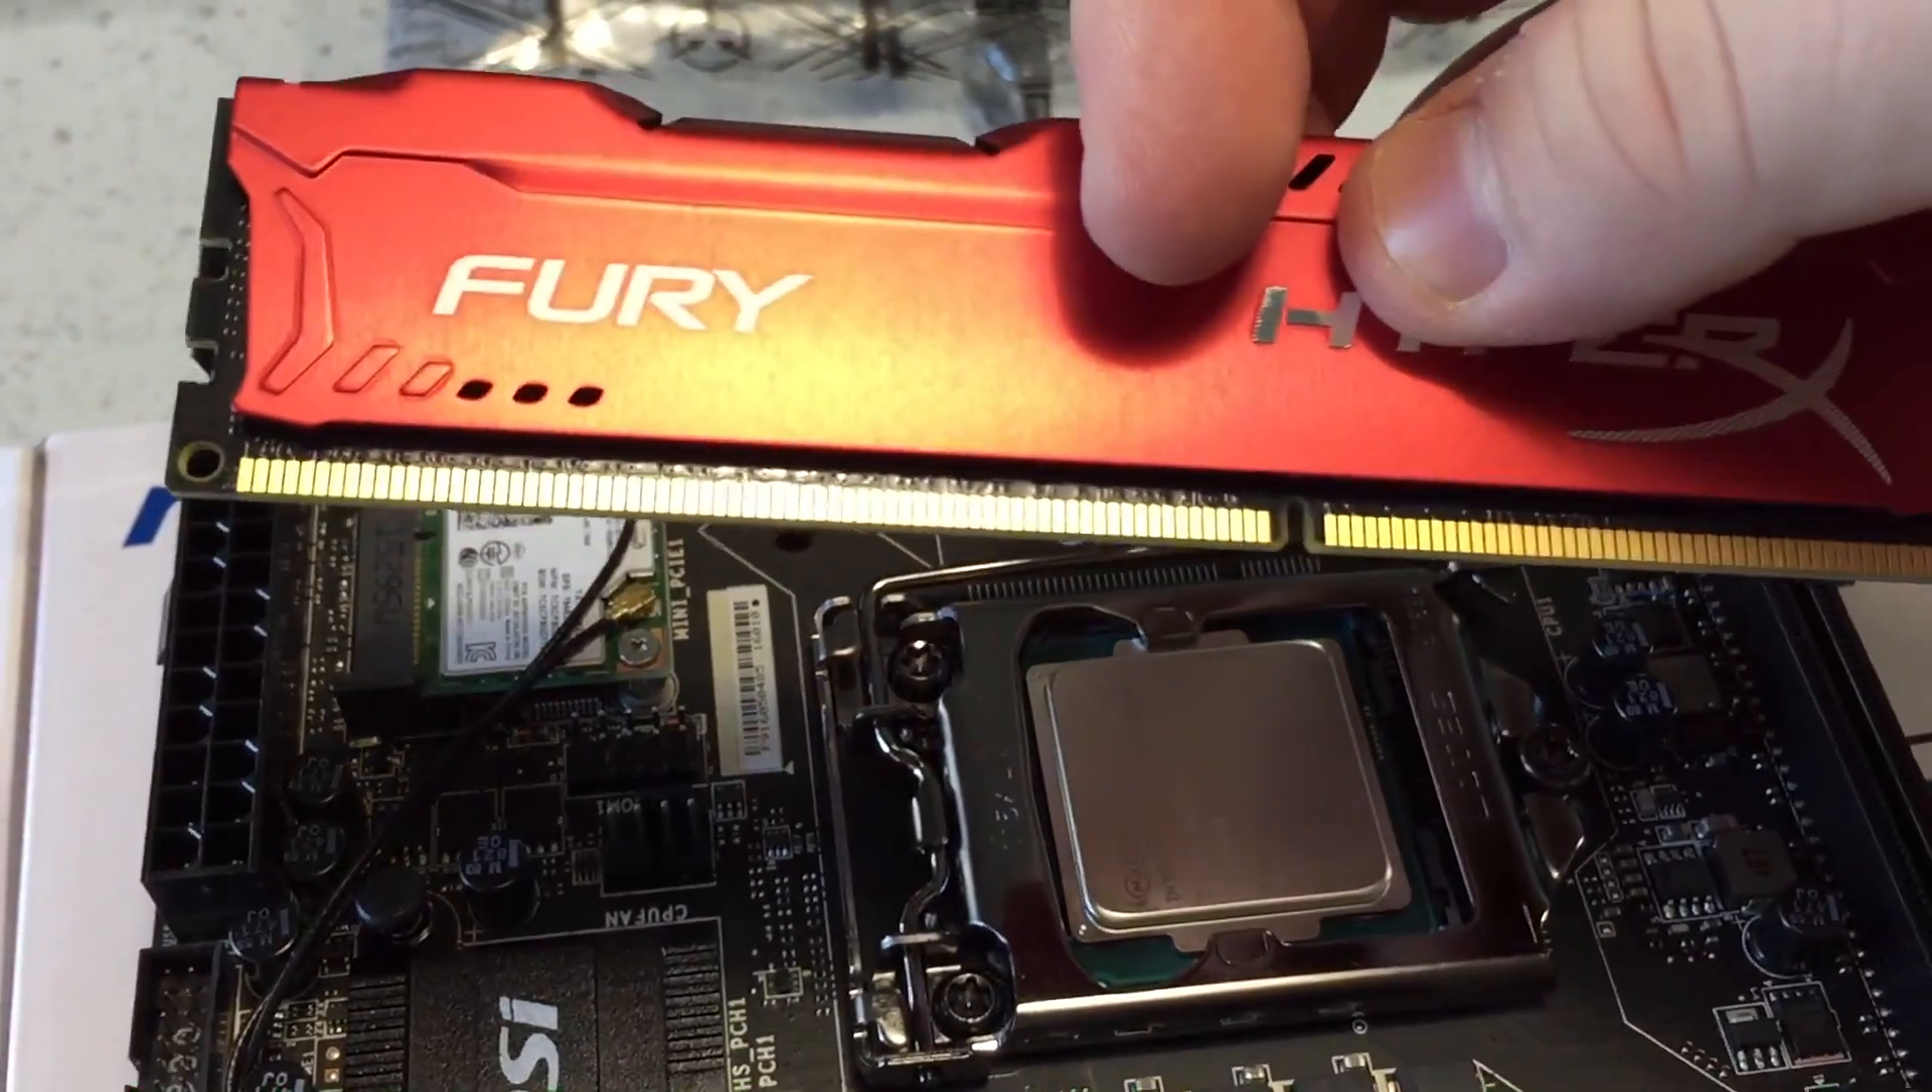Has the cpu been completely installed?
Yes.